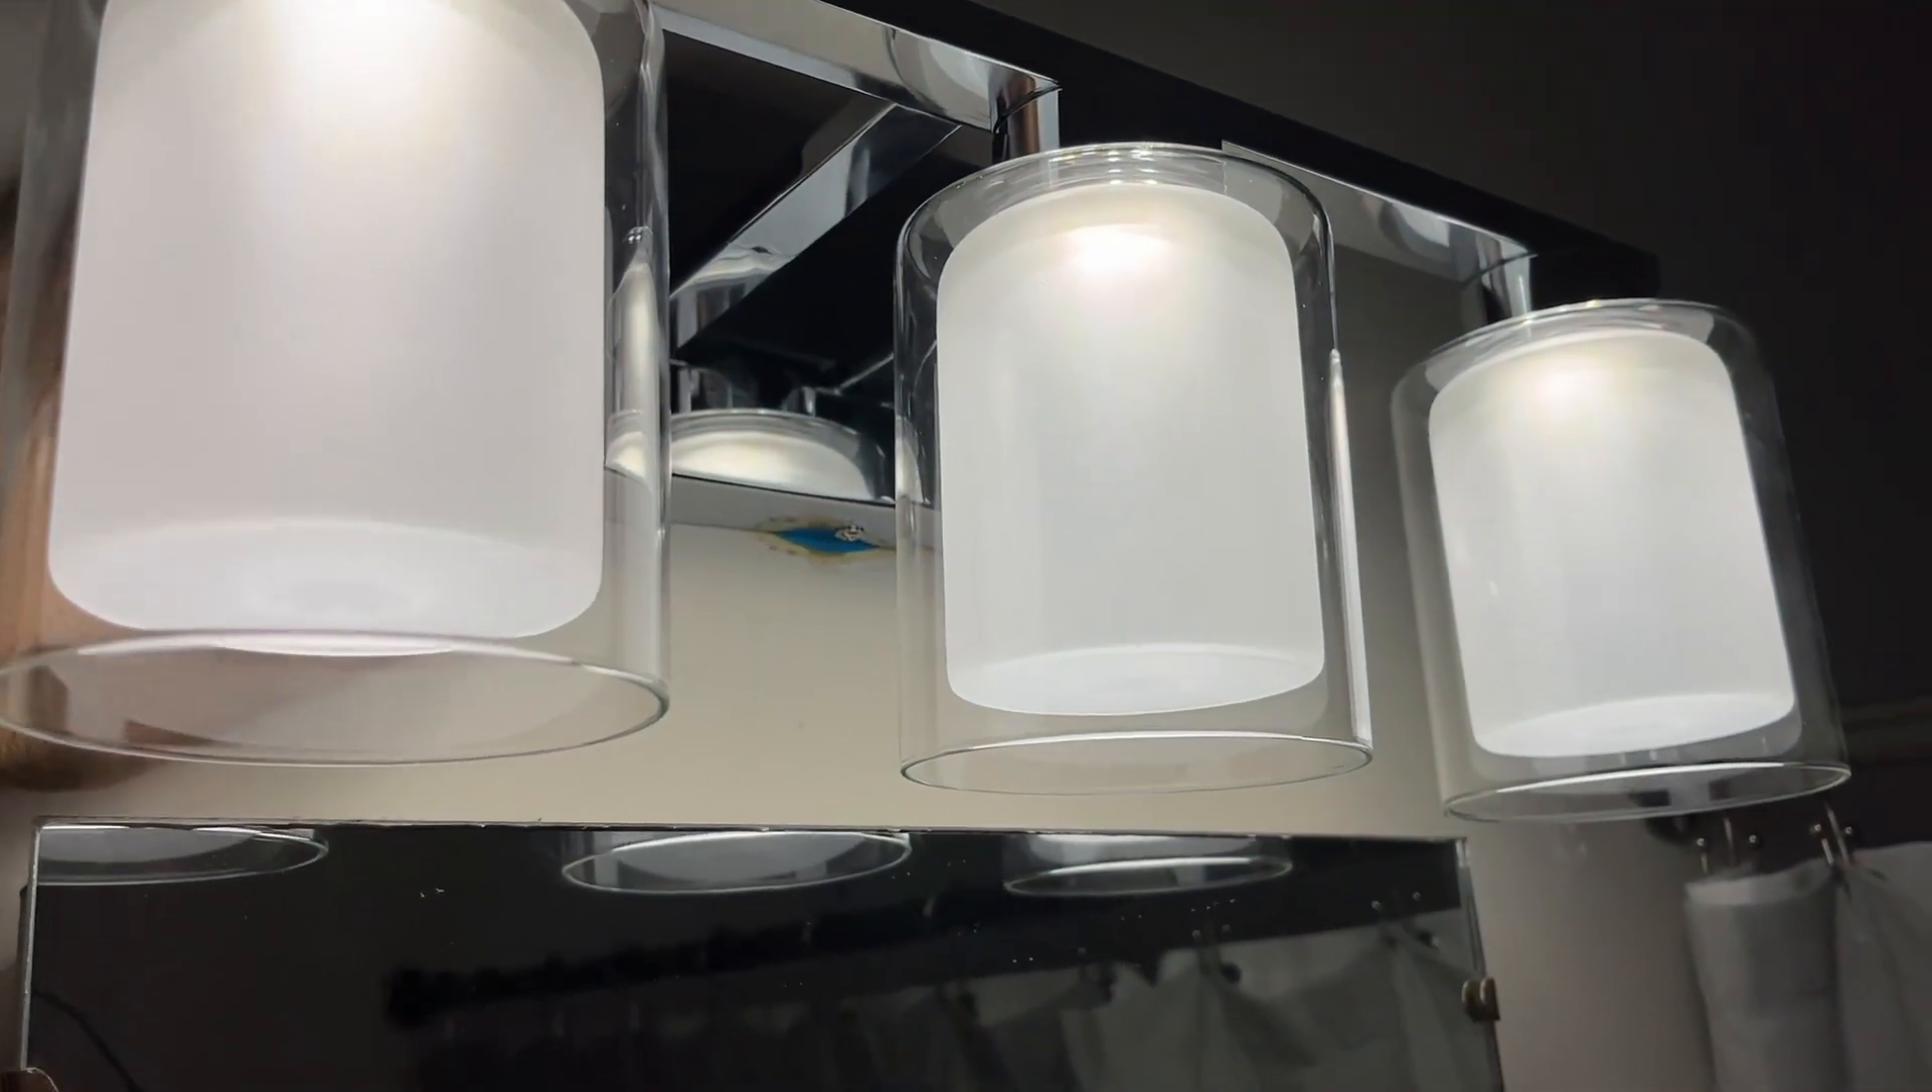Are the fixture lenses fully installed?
Yes.